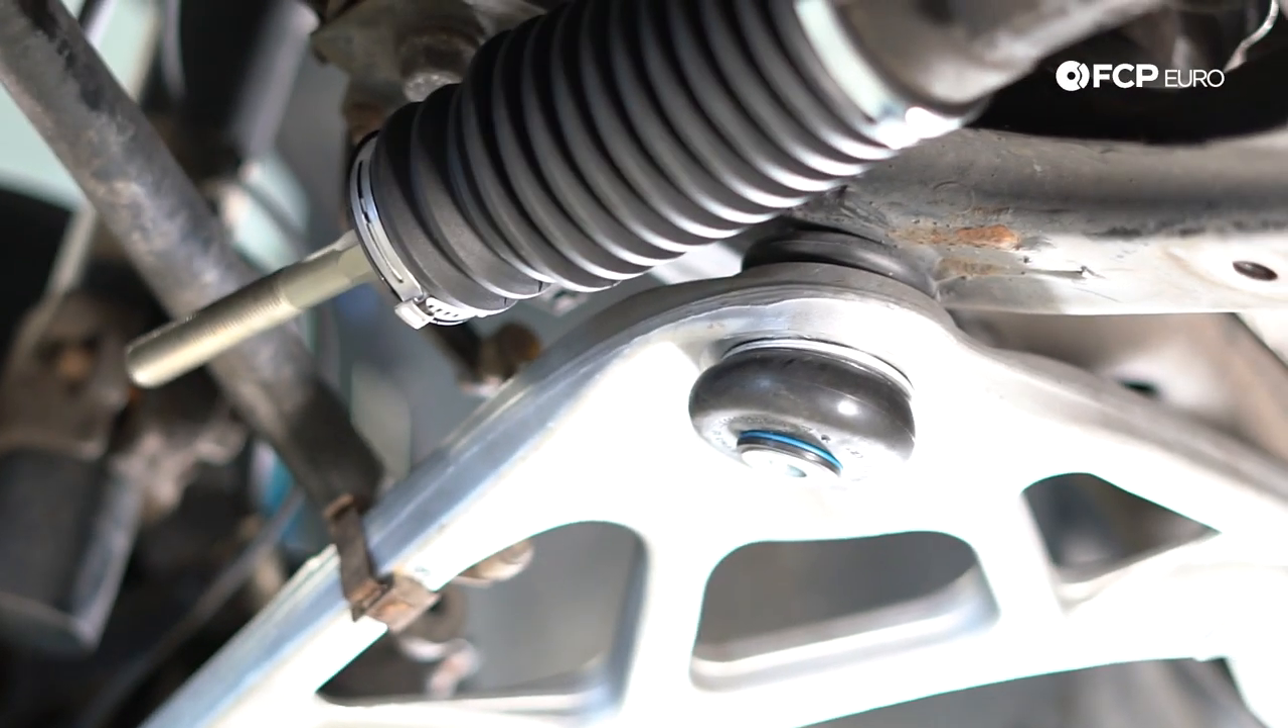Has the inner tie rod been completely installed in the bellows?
Yes.